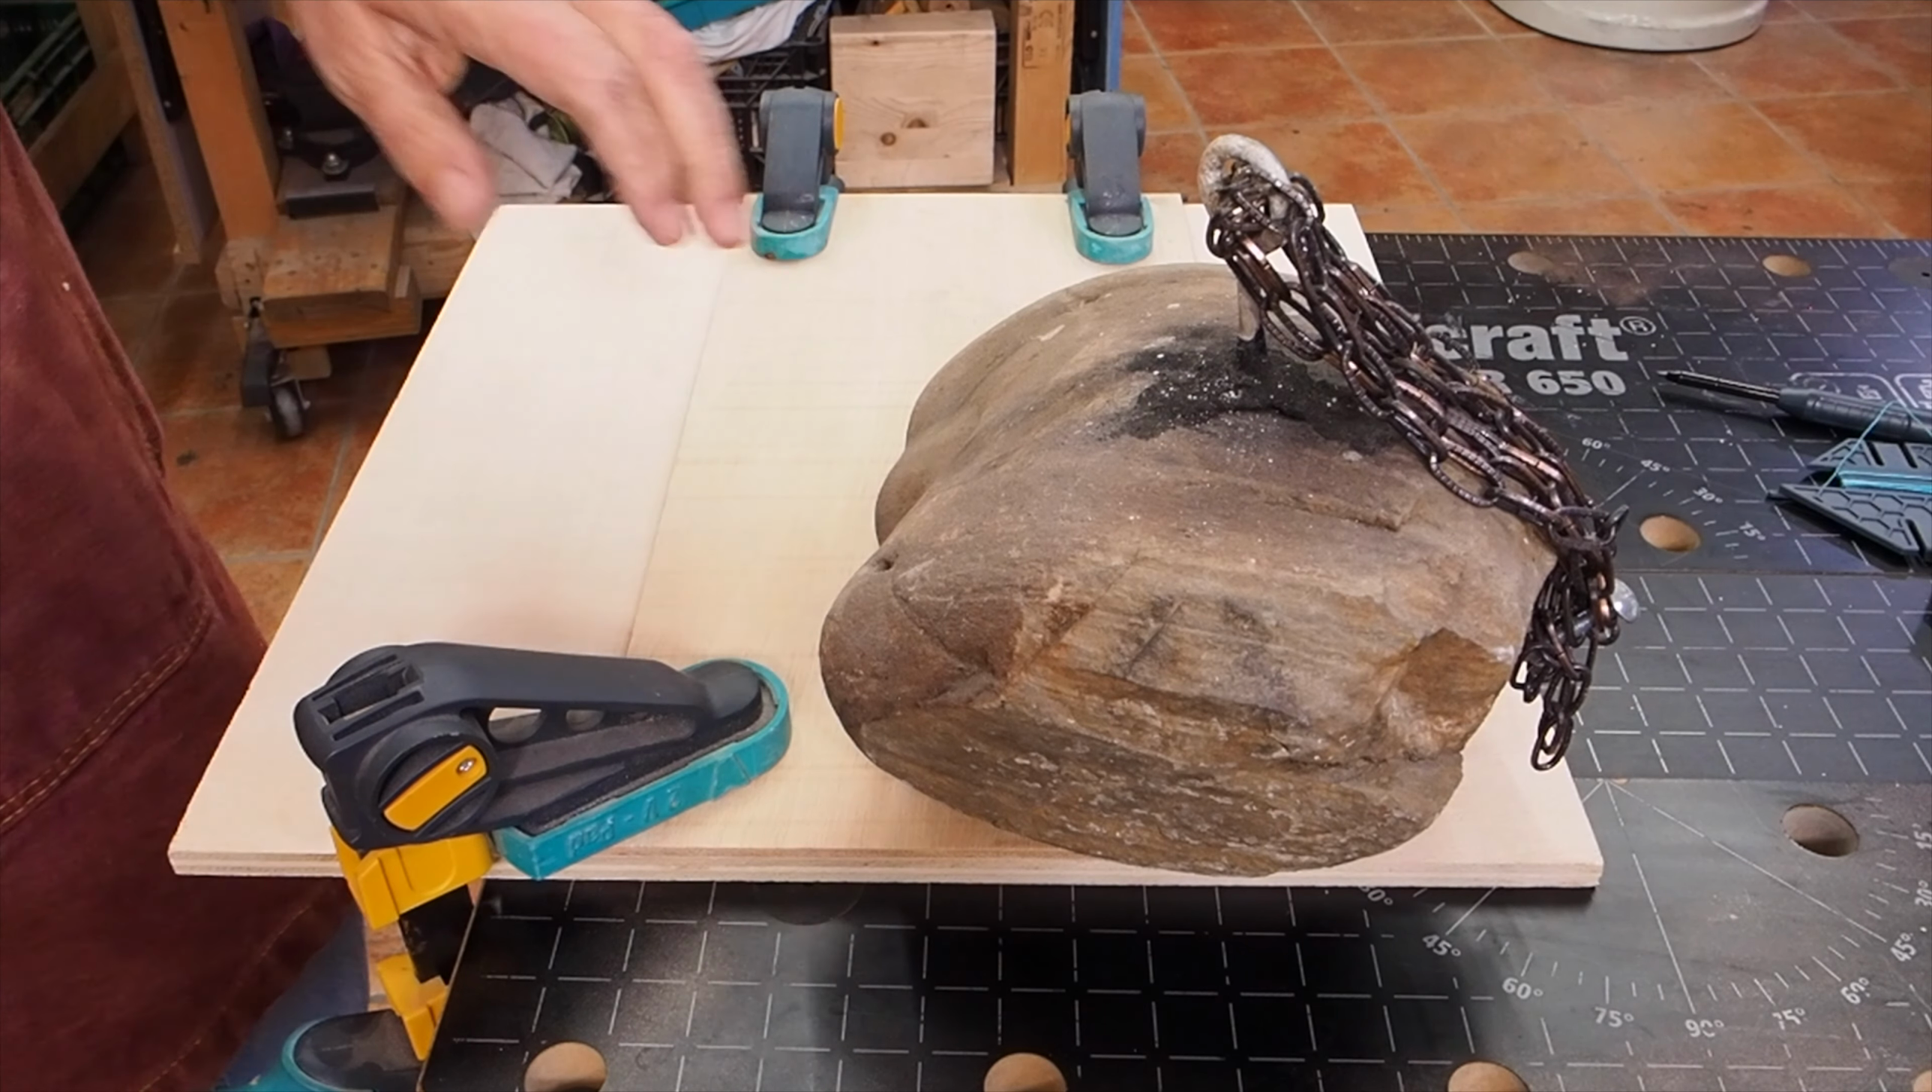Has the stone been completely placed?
Yes.